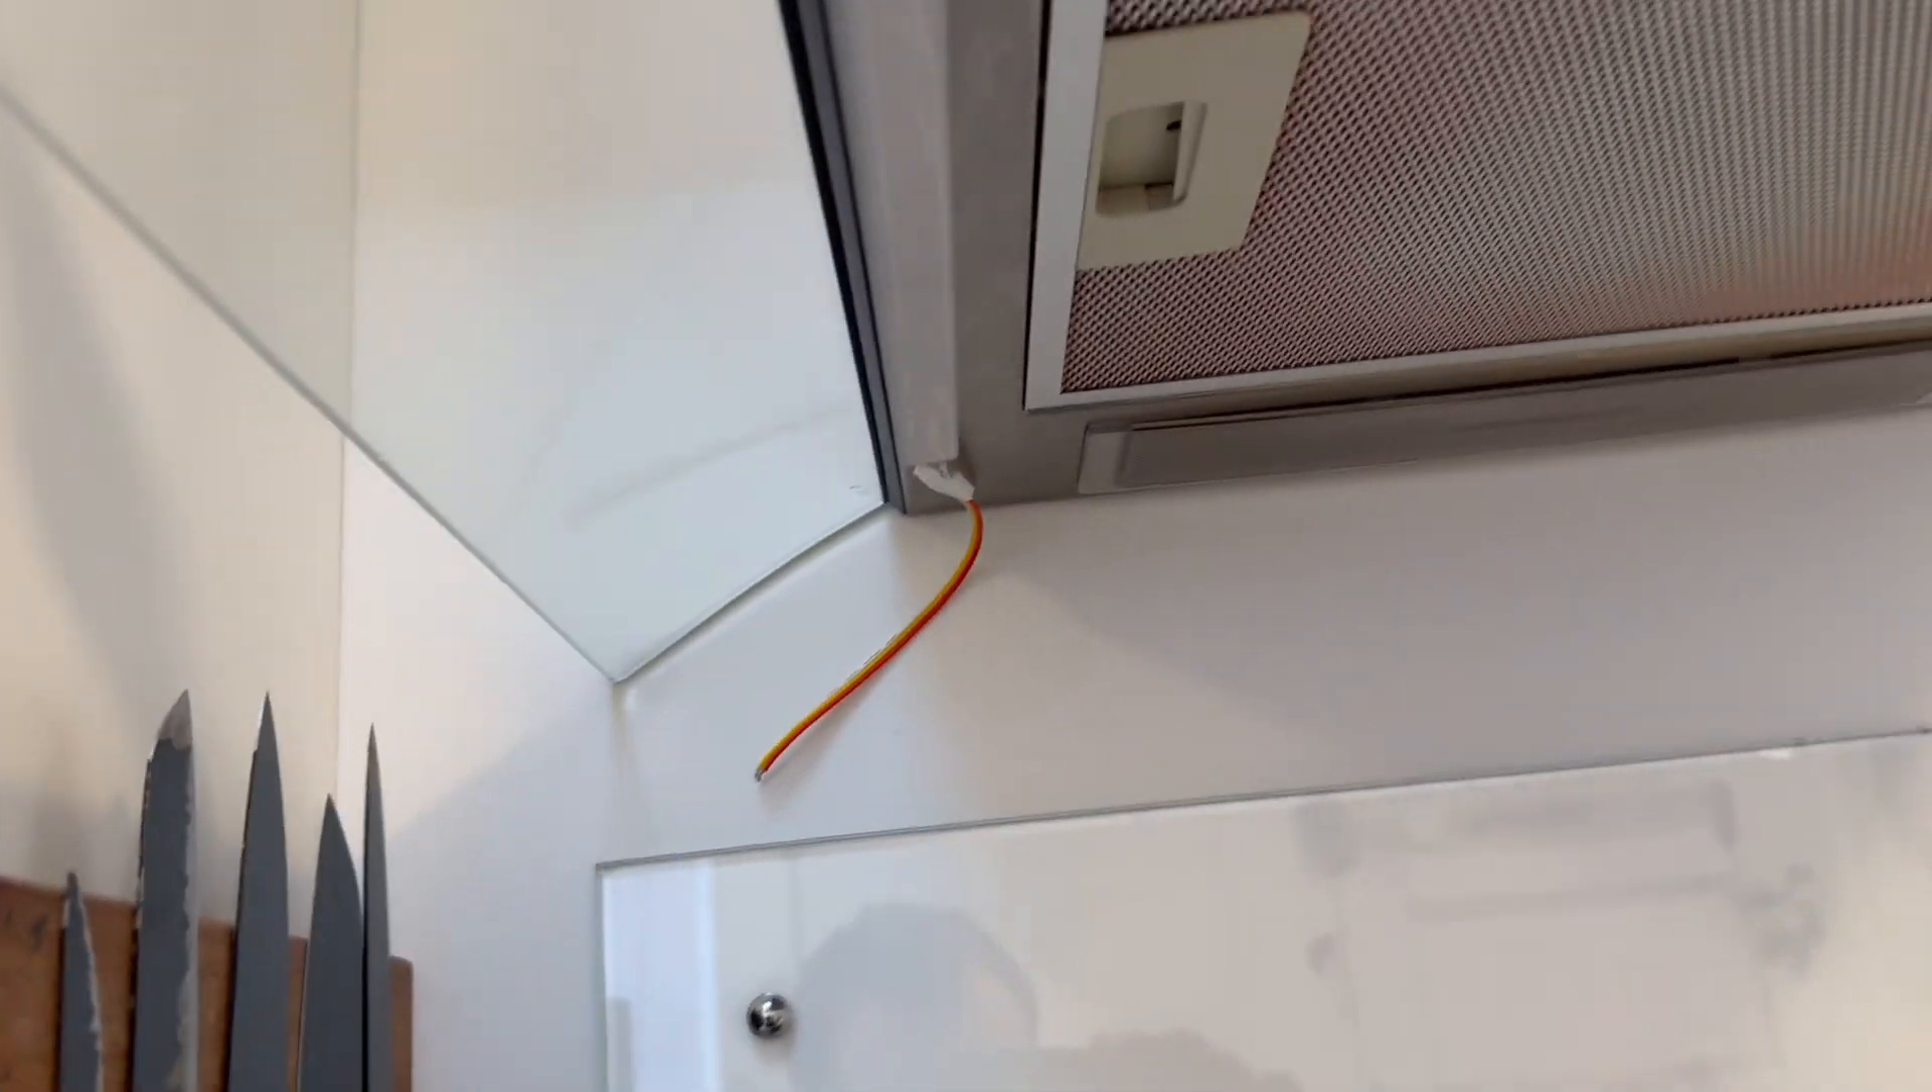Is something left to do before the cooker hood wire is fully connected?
Yes.